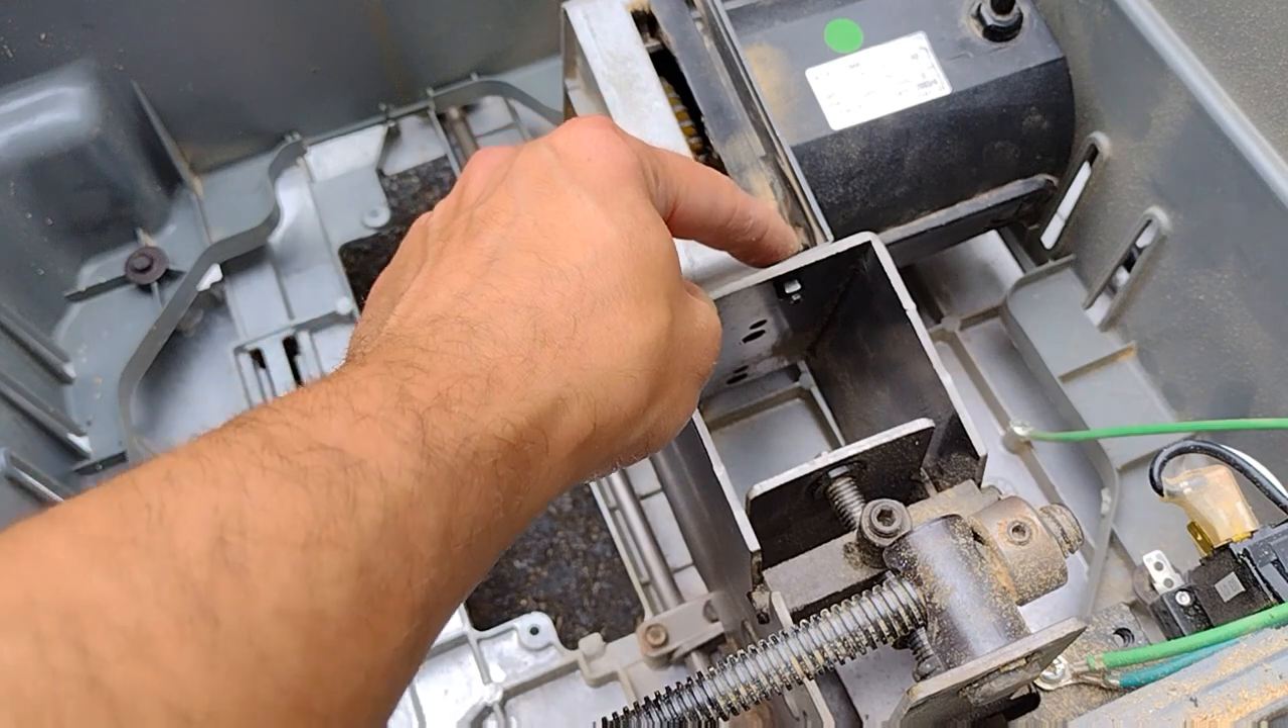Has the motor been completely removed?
No.